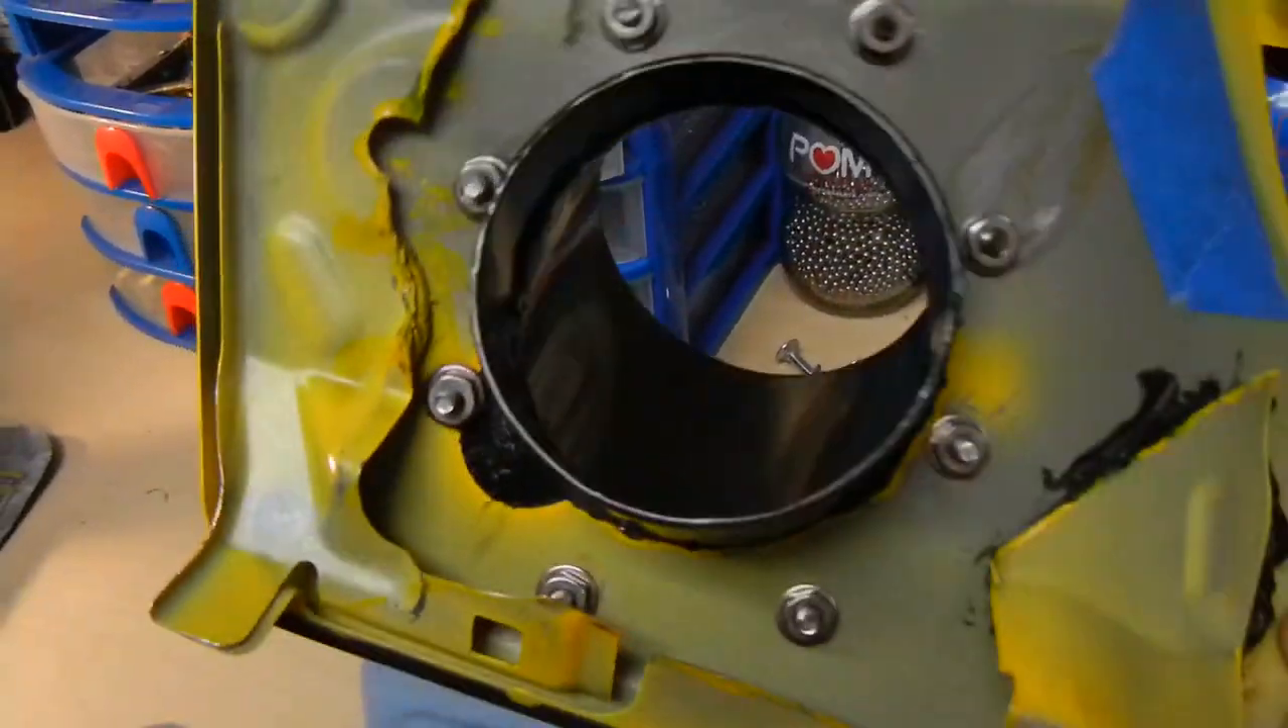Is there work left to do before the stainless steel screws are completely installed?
No.